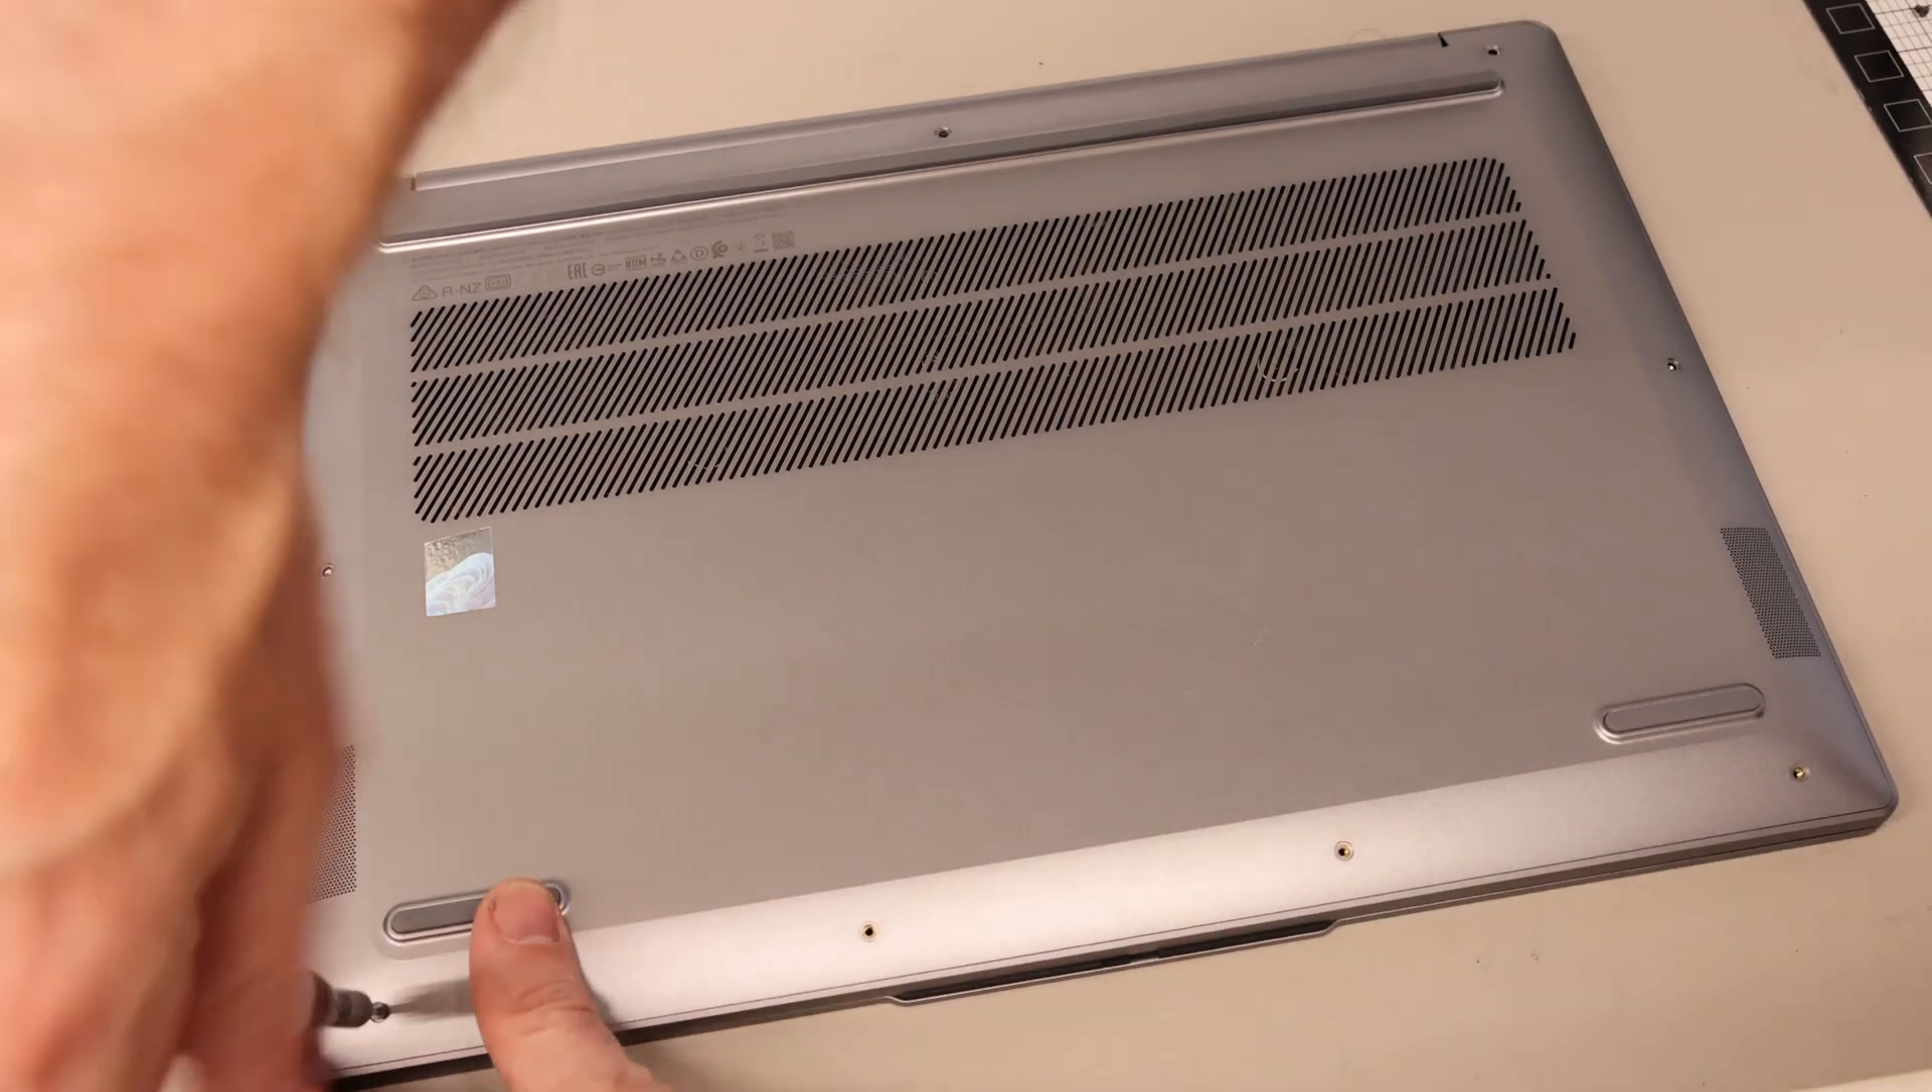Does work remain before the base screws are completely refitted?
Yes.